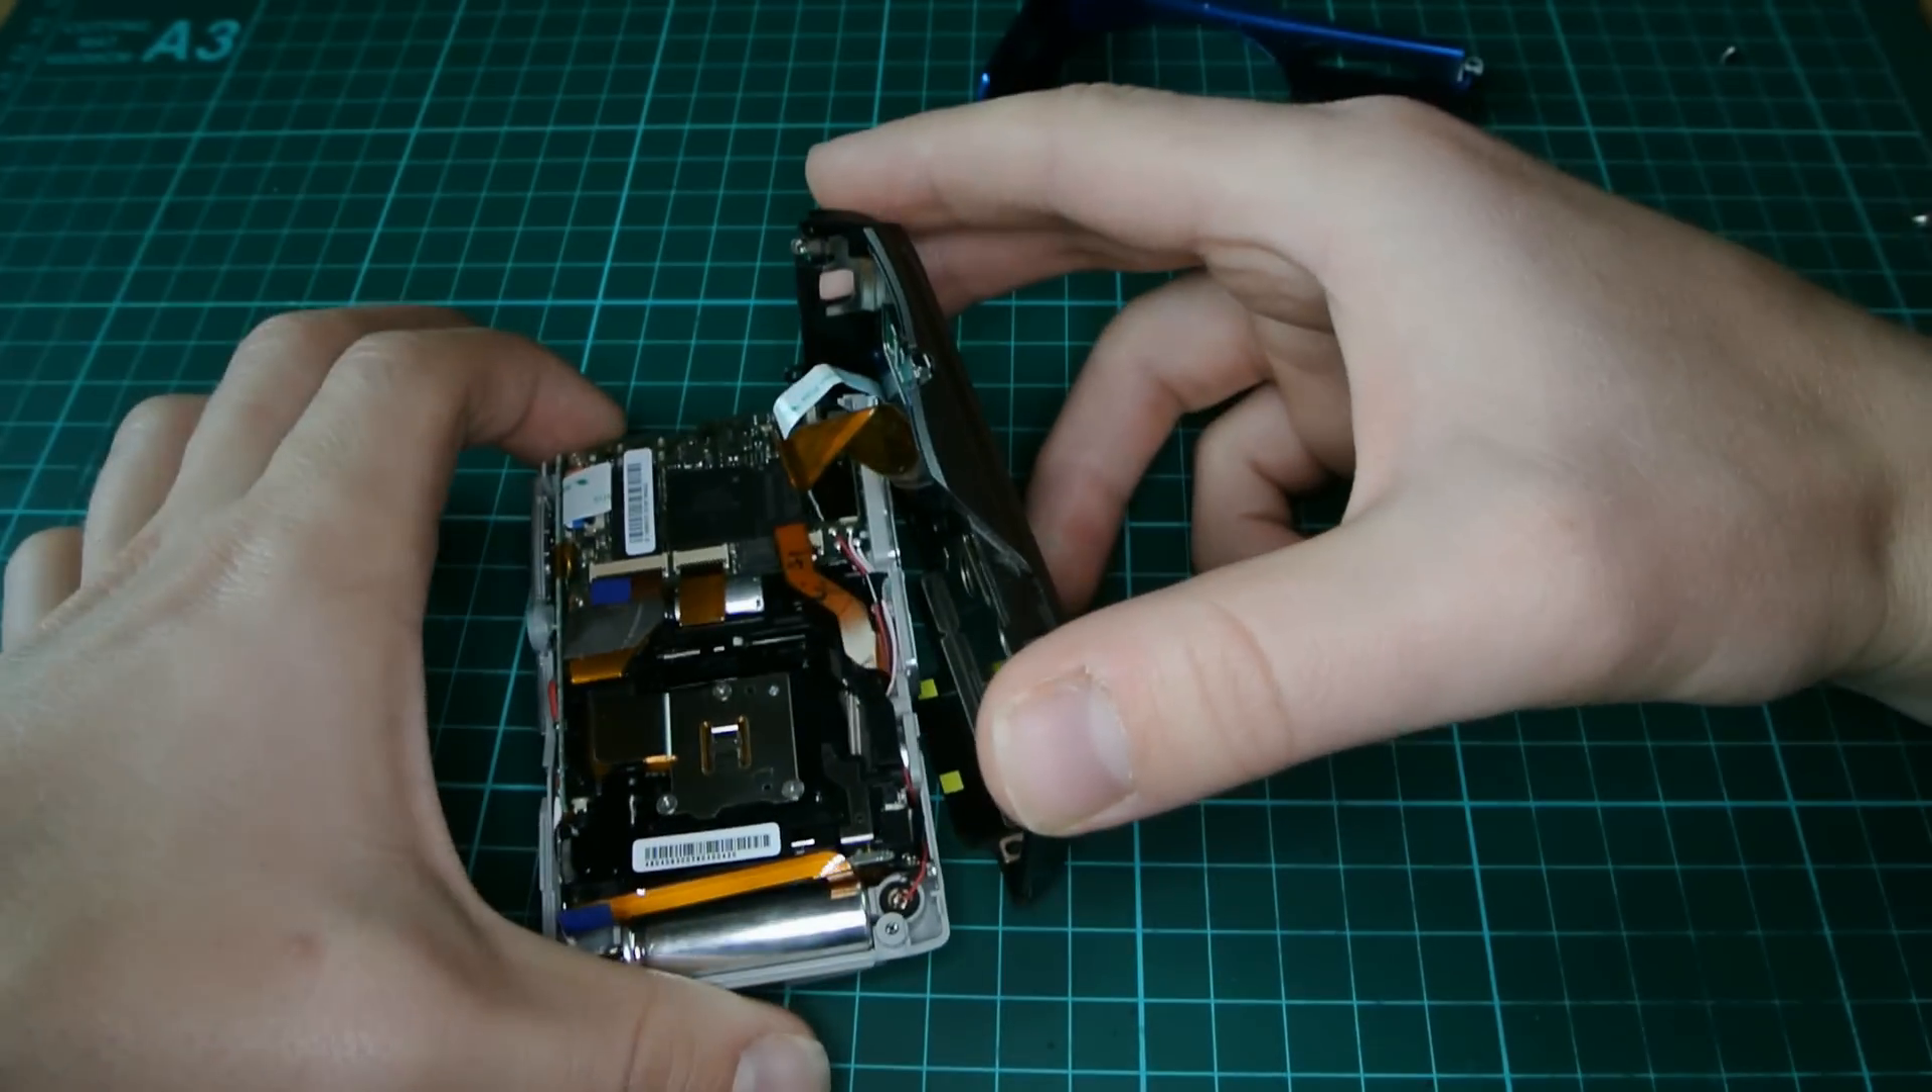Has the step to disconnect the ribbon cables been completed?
No.